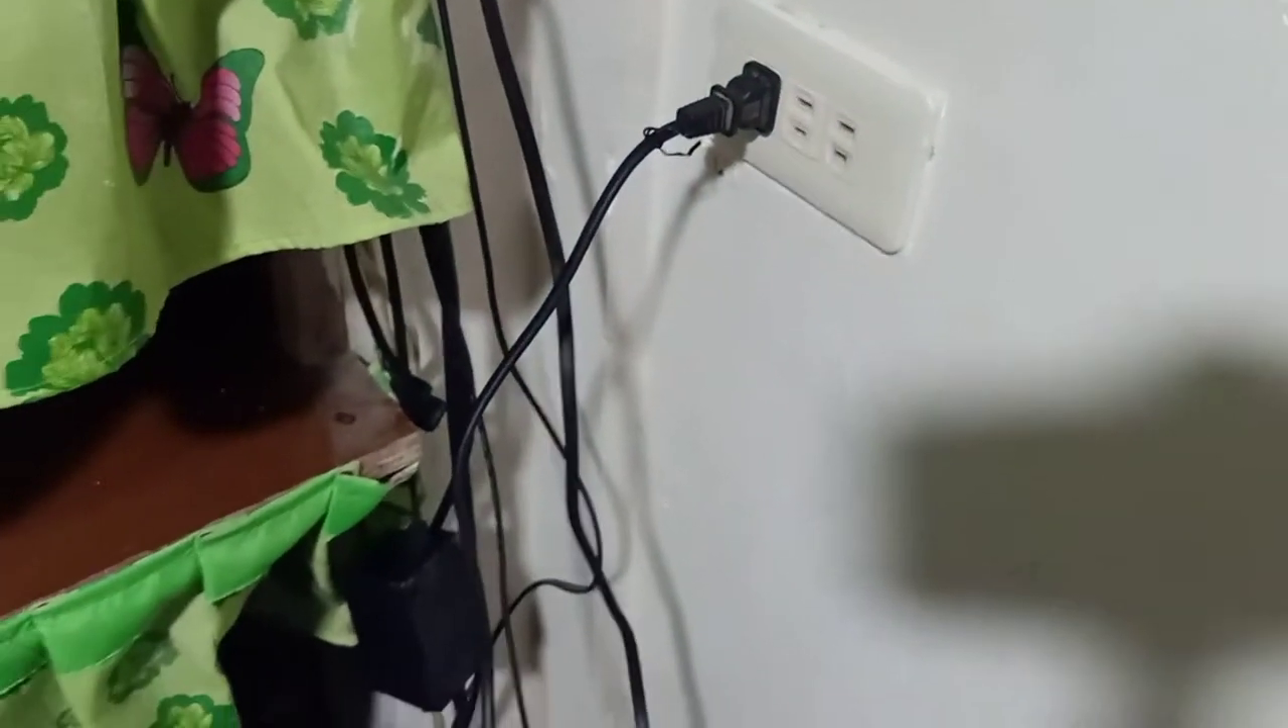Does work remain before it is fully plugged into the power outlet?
No.